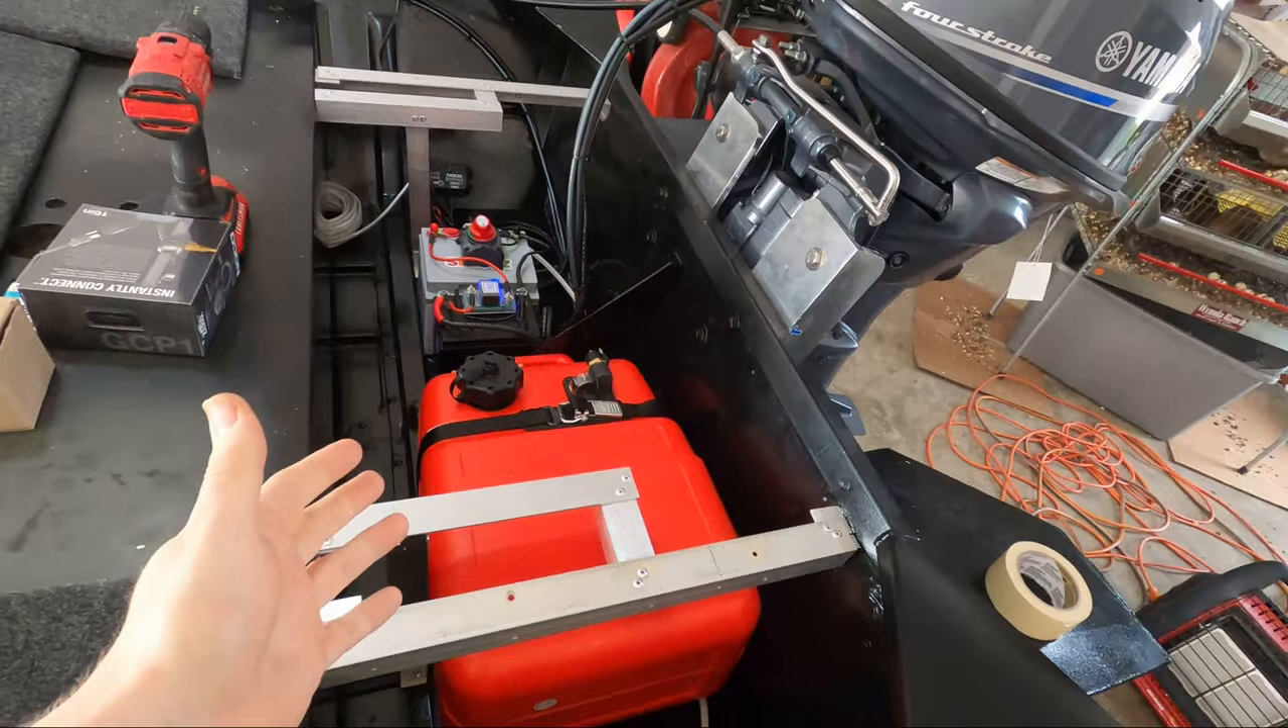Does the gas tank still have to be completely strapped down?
No.